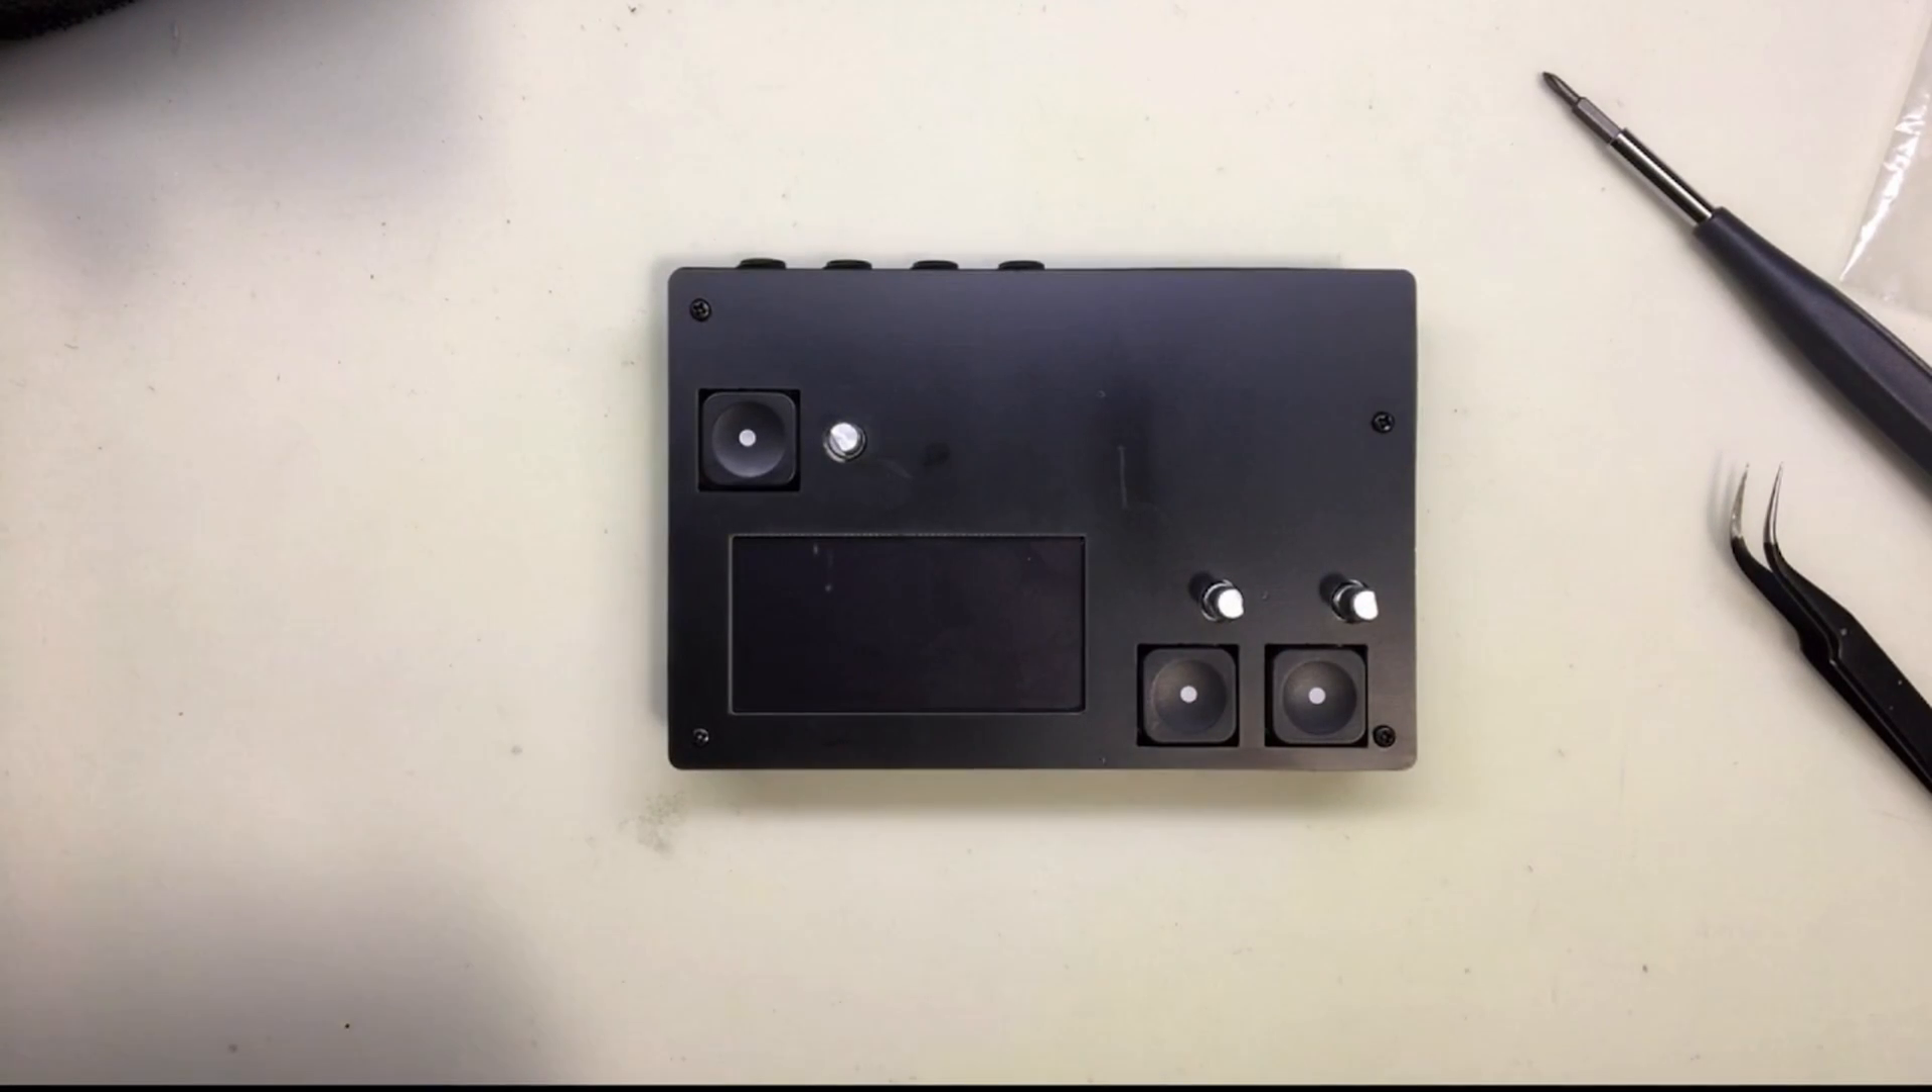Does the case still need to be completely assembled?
No.